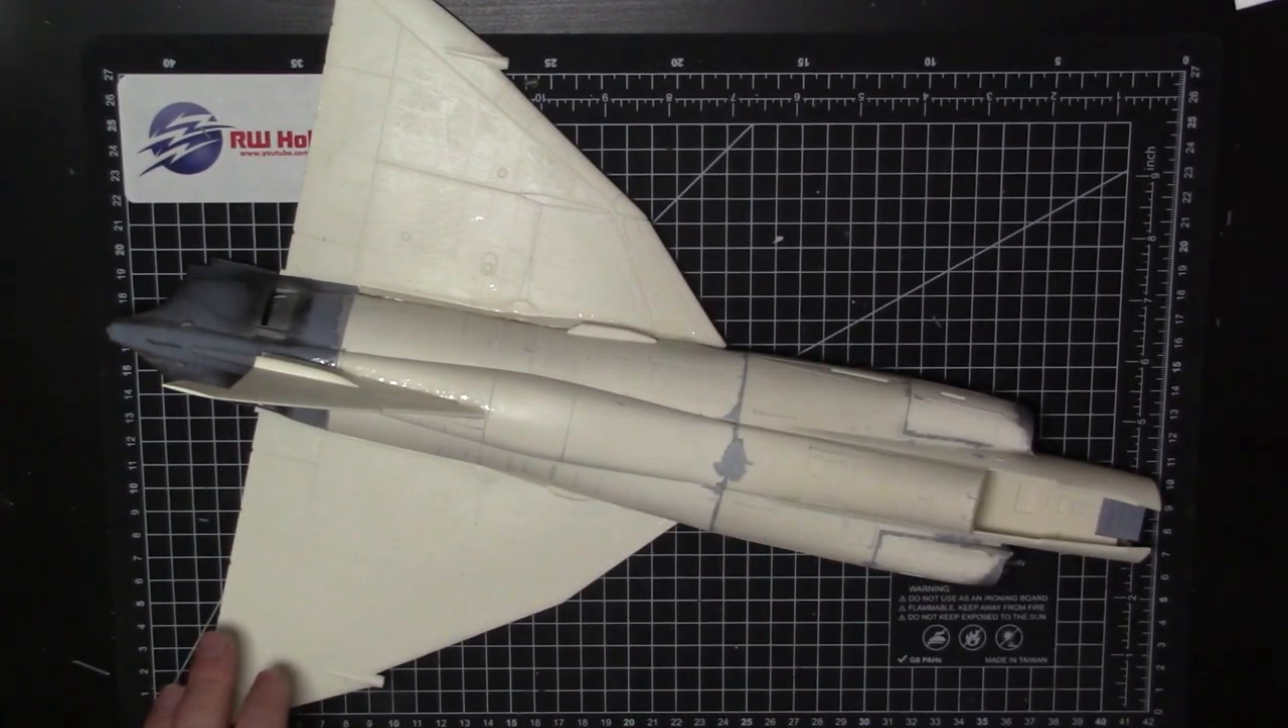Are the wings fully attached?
Yes.